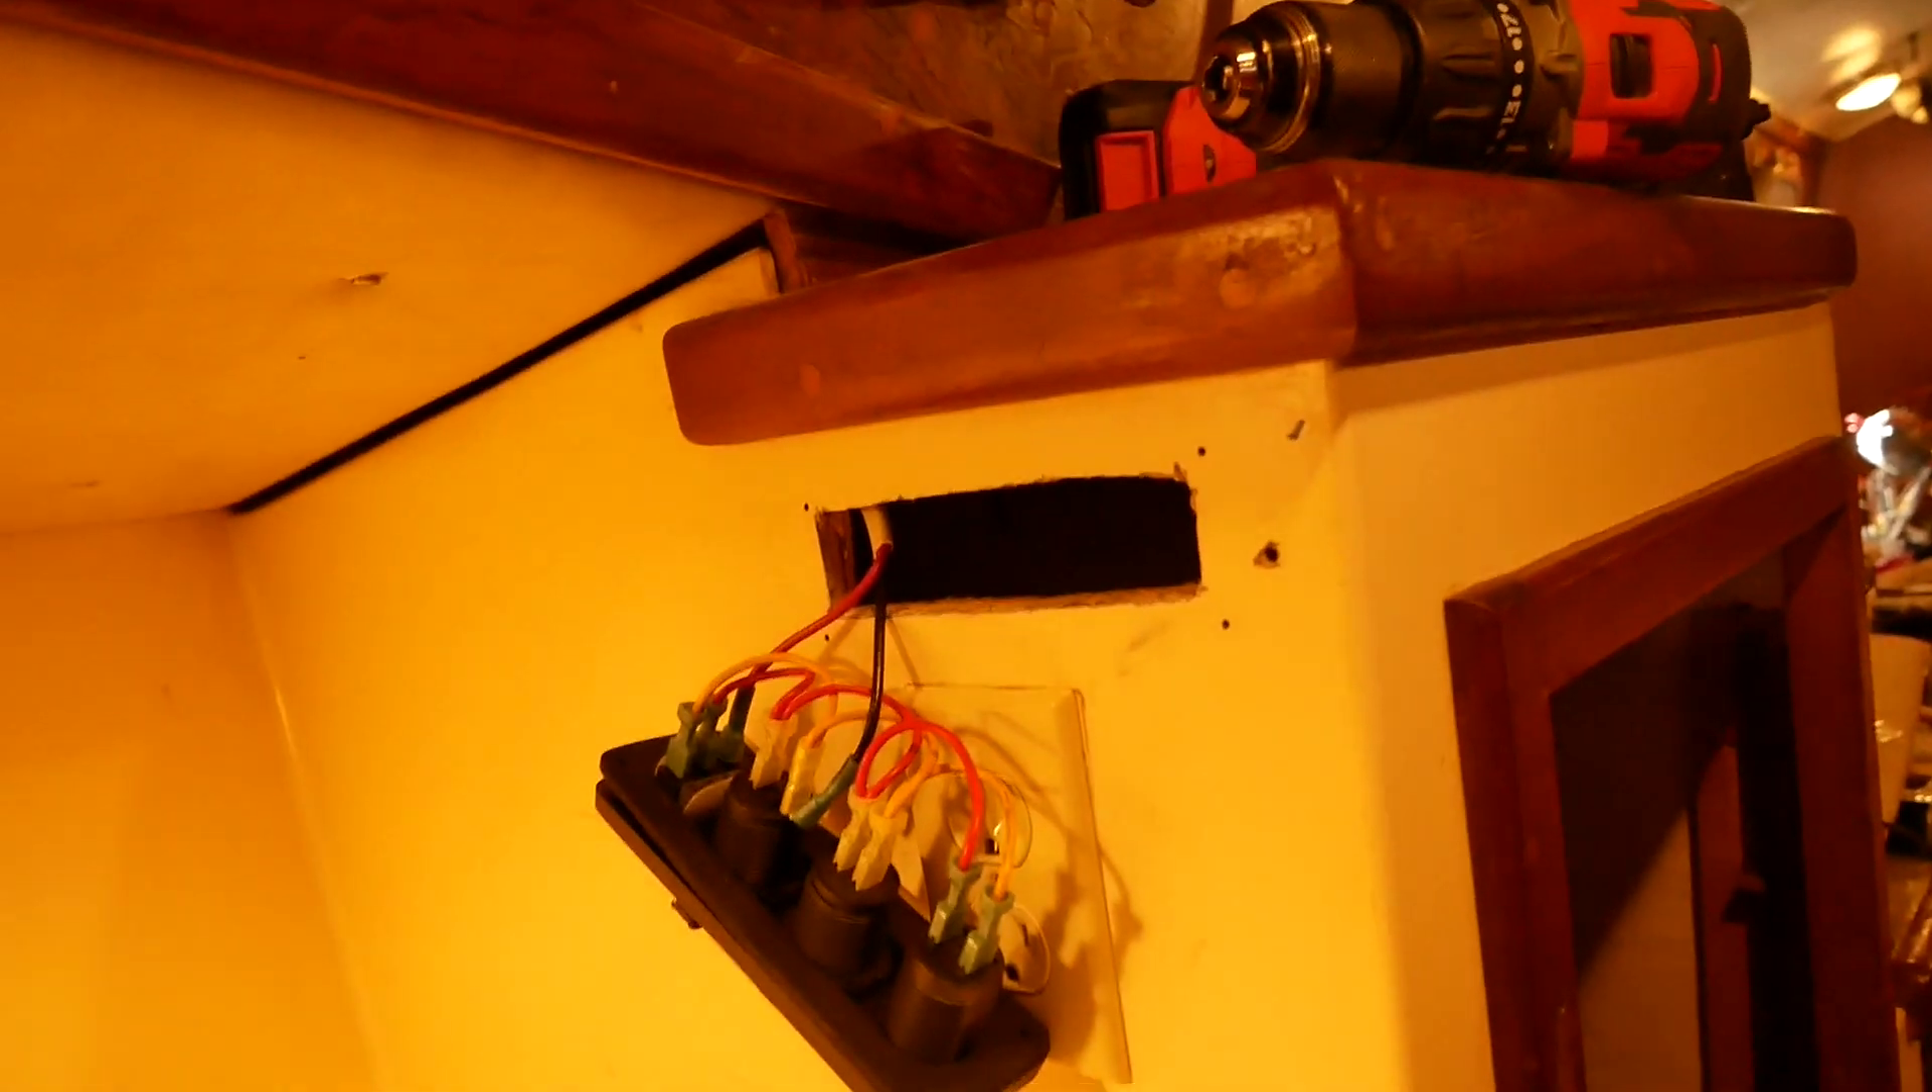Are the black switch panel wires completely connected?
Yes.